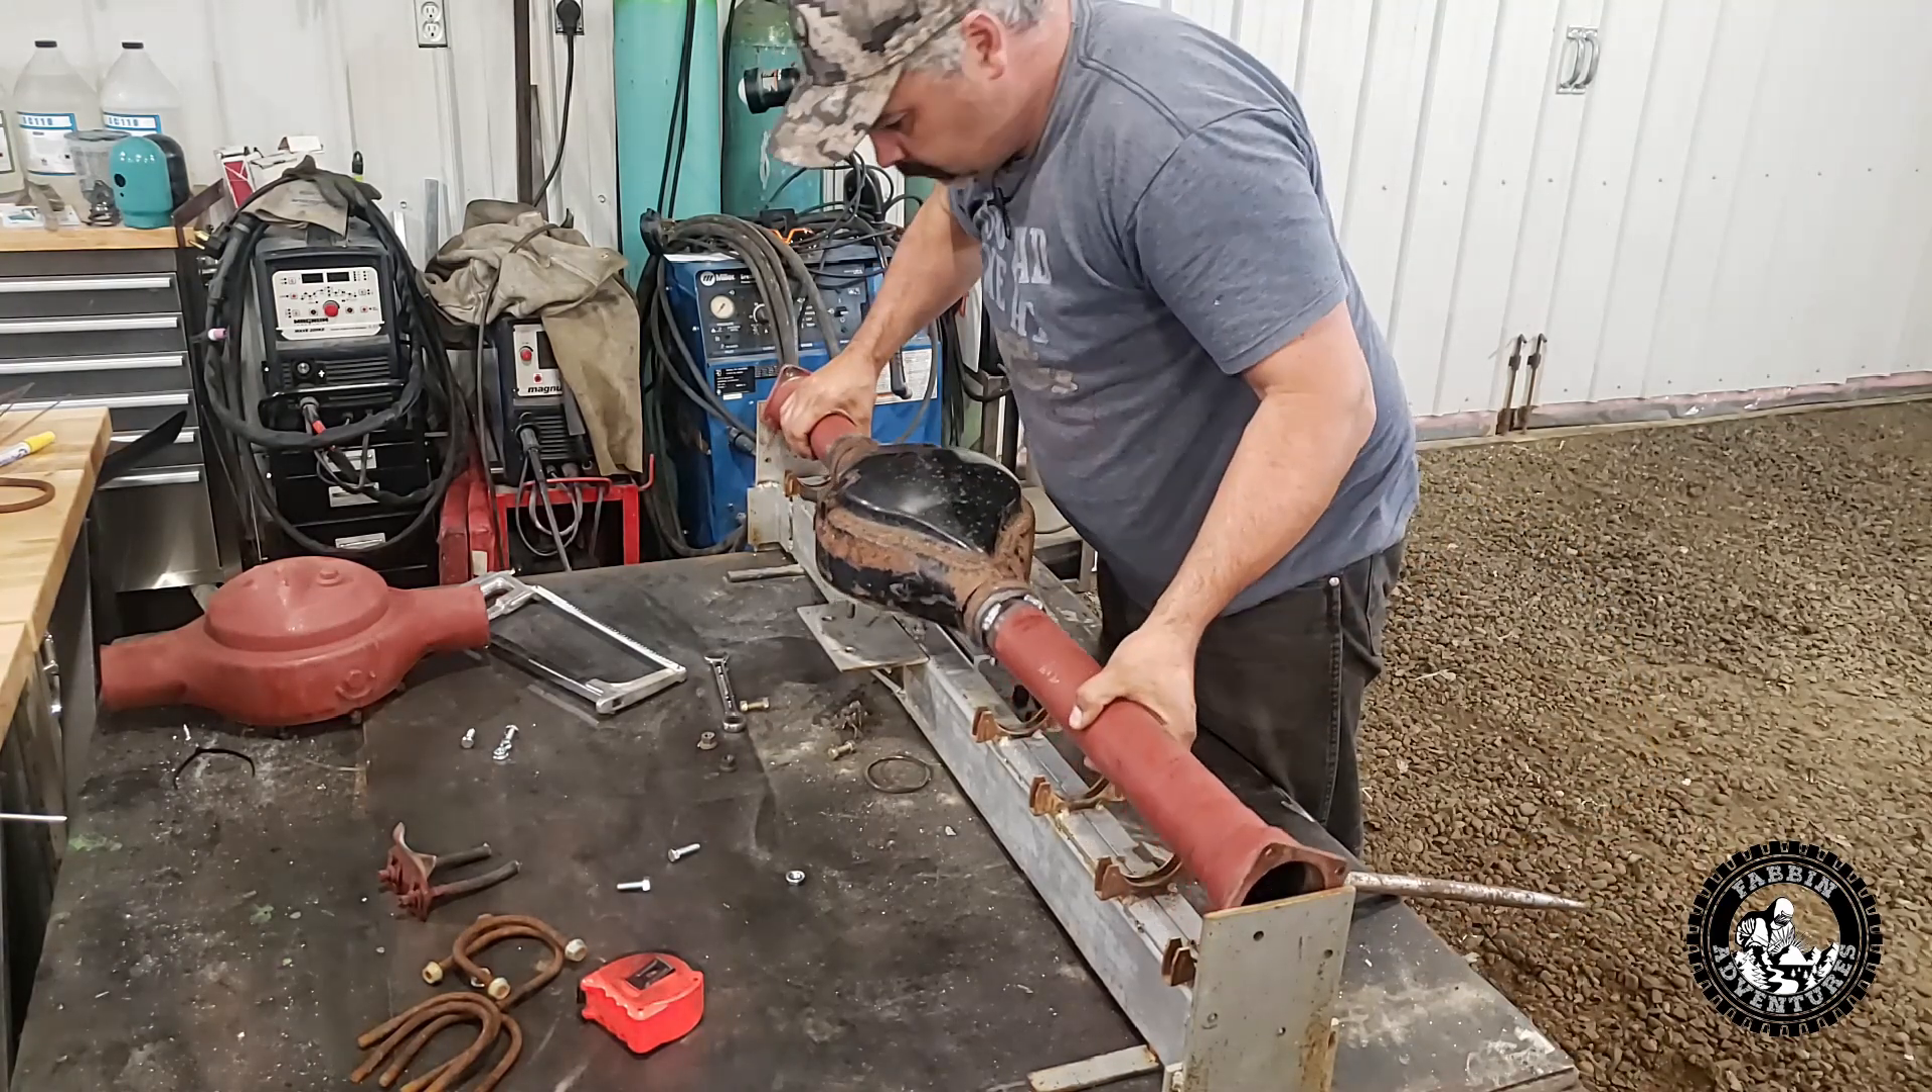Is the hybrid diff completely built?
No.